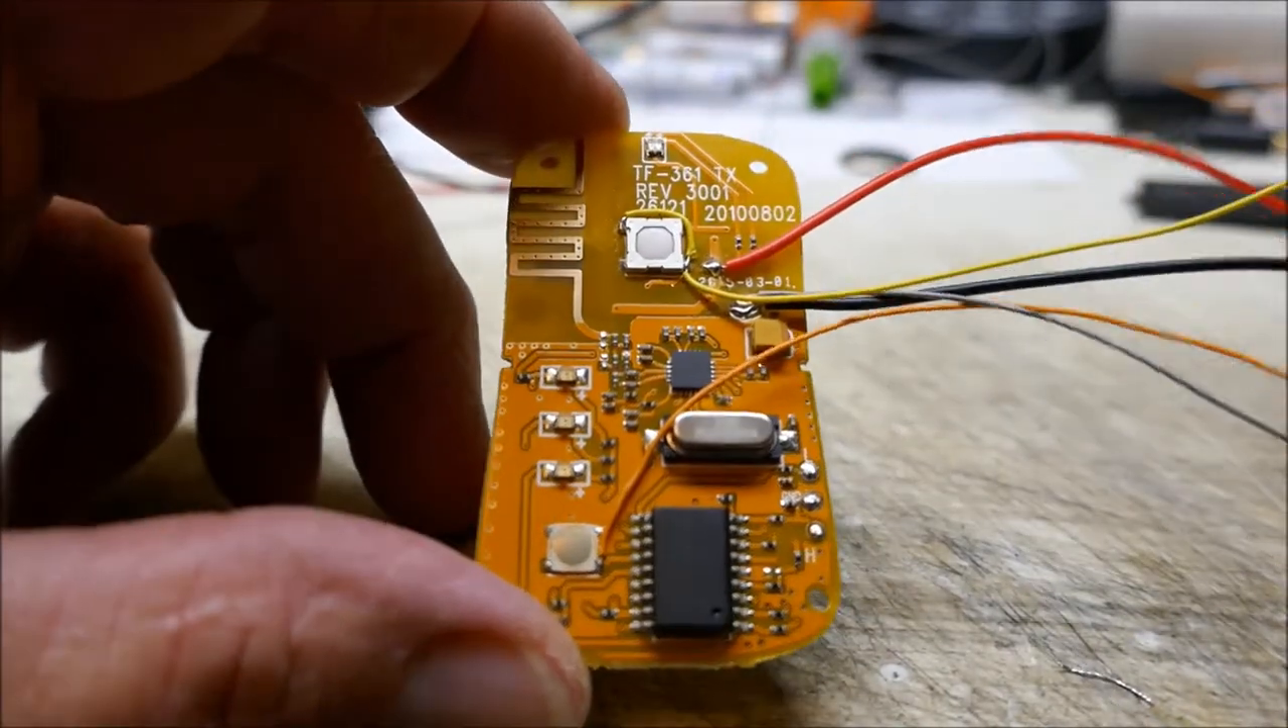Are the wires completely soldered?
Yes.